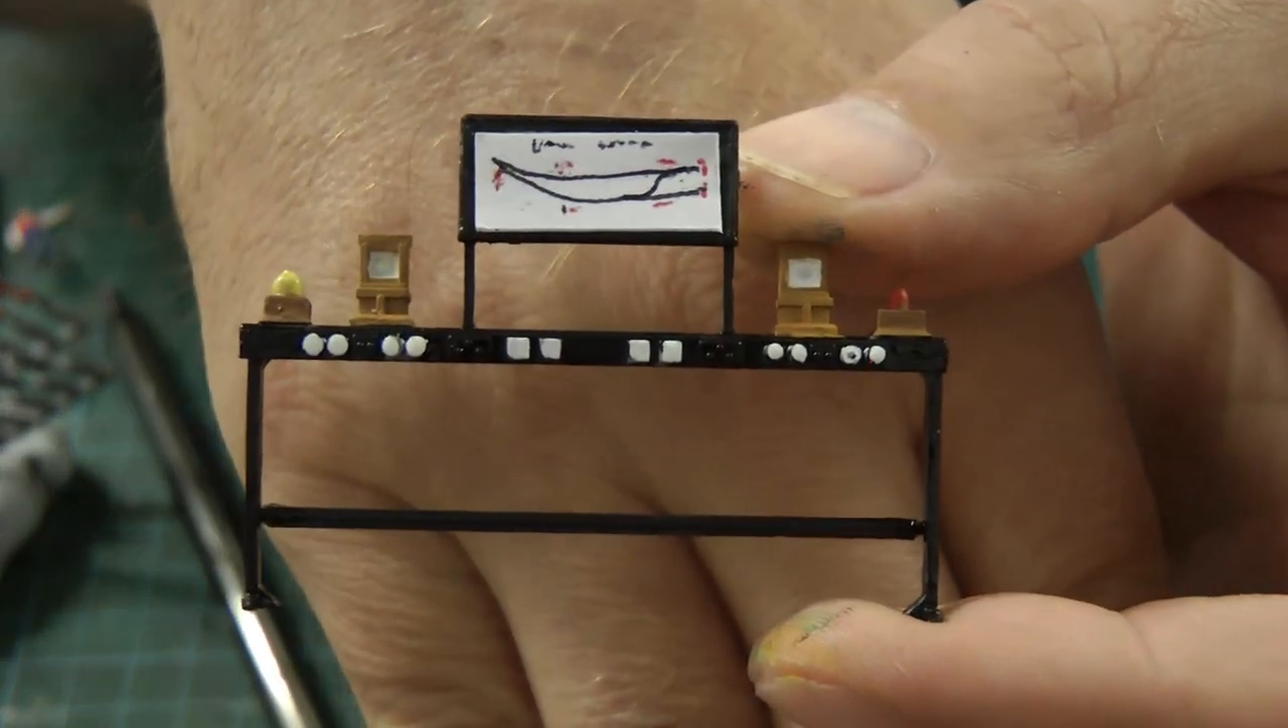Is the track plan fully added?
Yes.